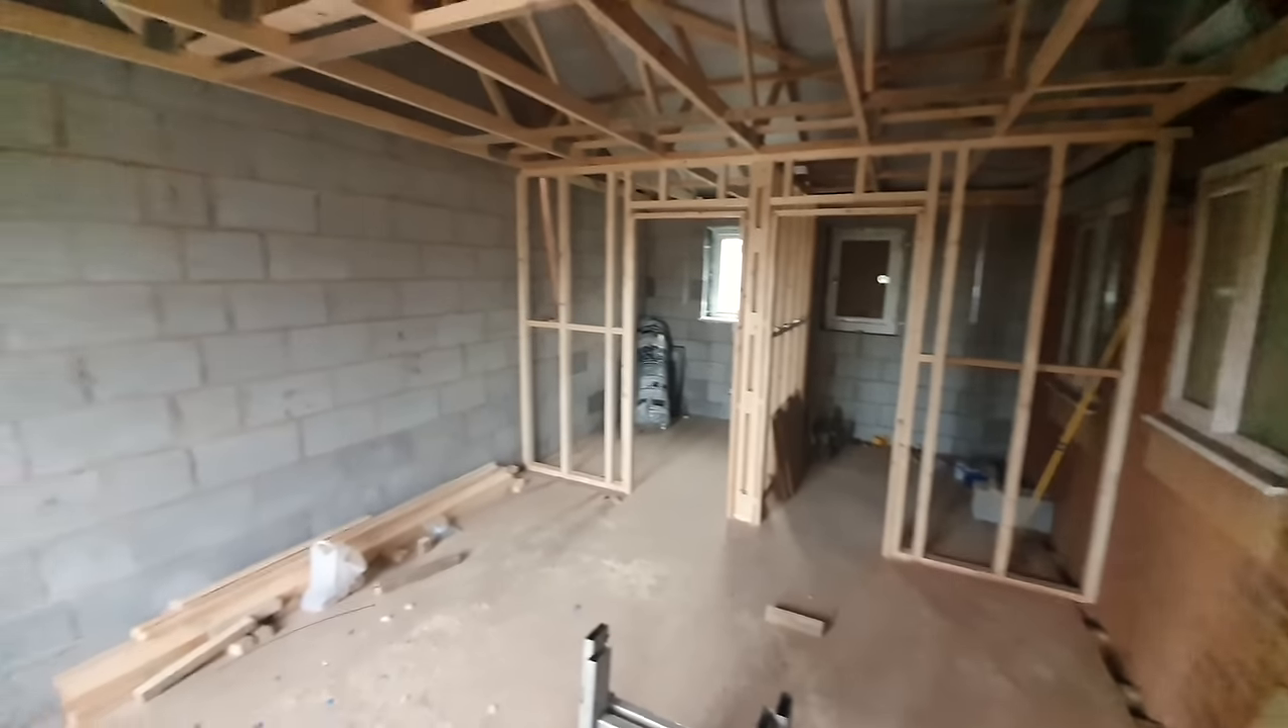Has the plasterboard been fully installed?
No.